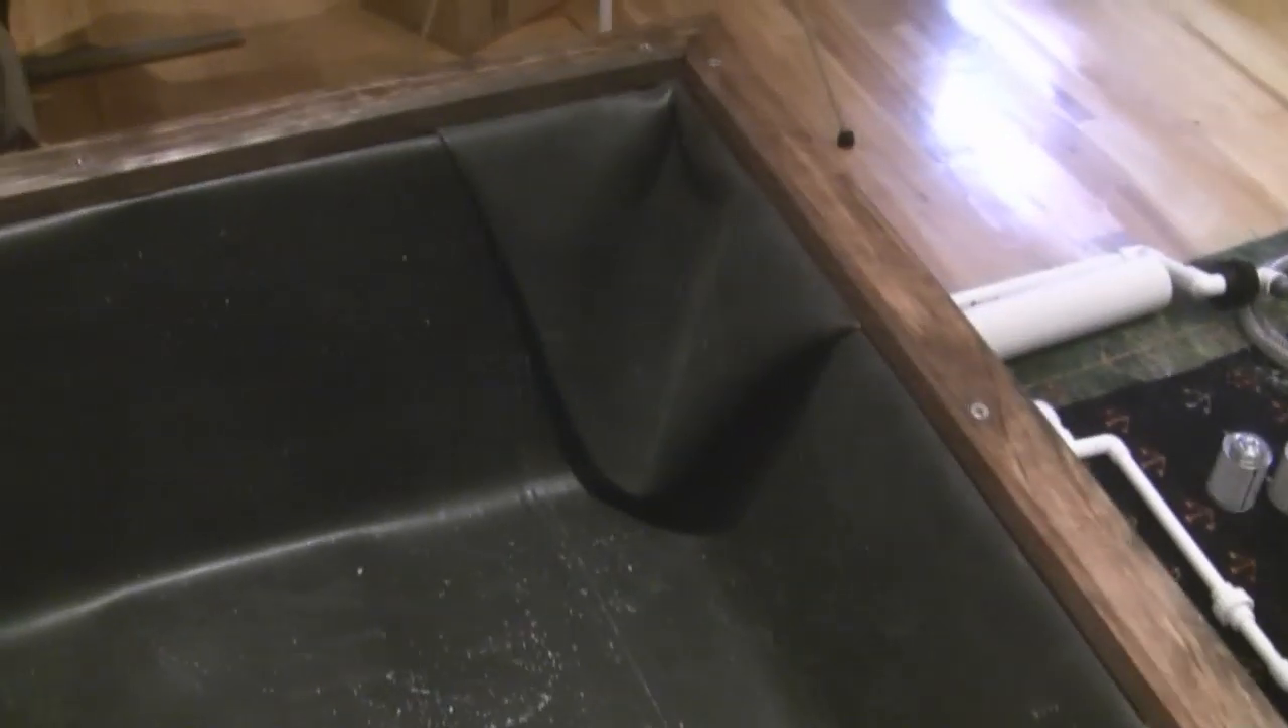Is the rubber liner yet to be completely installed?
No.